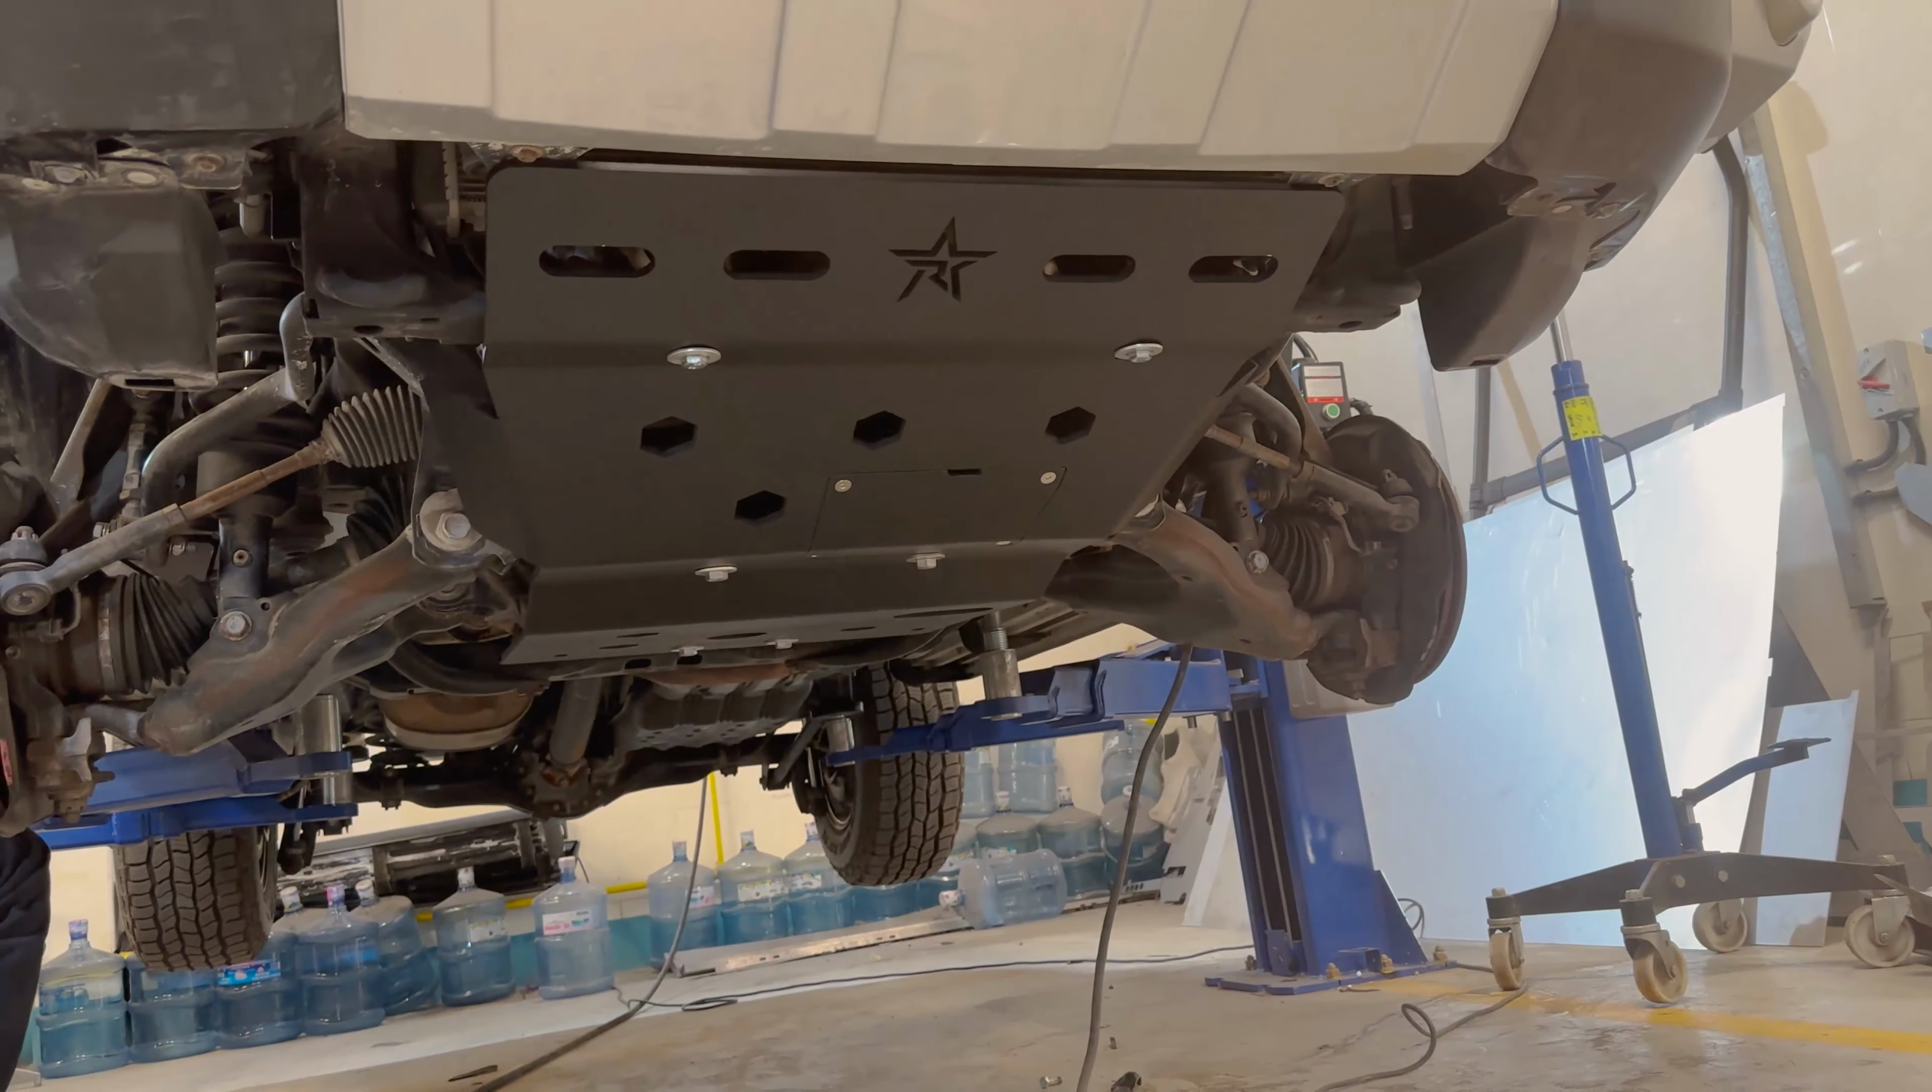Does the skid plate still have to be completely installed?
No.